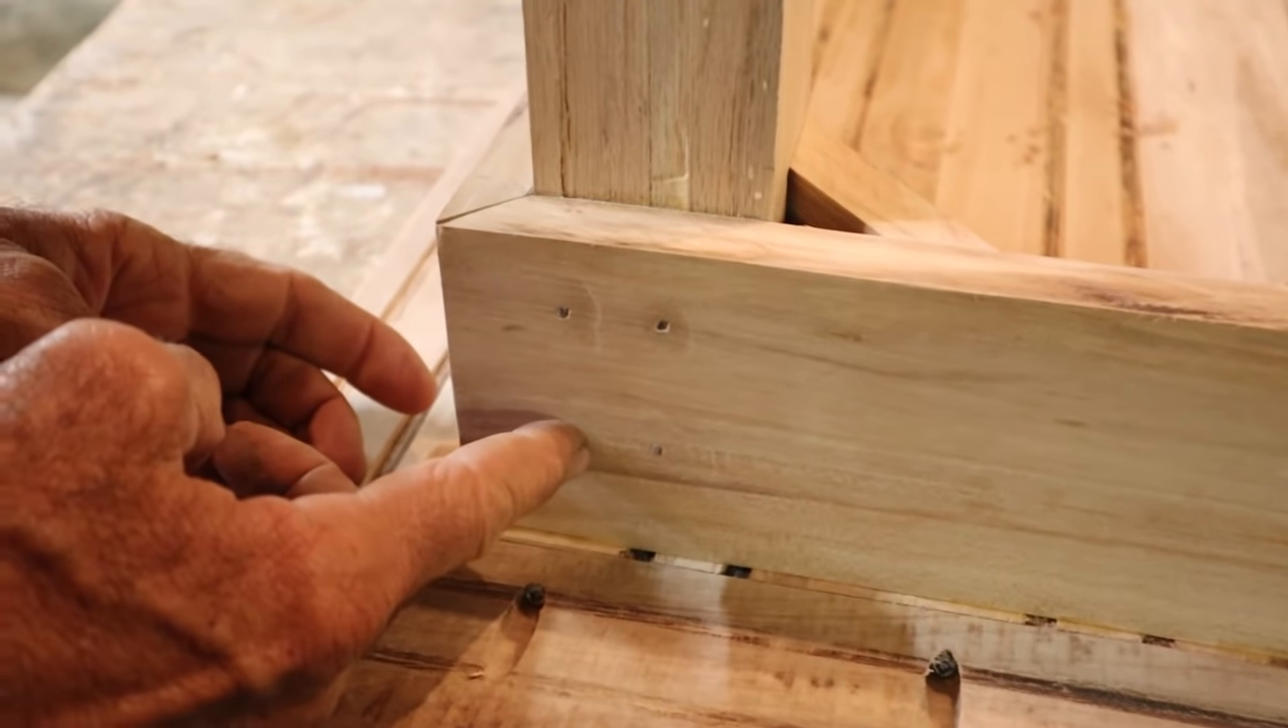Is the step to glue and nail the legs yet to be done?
No.